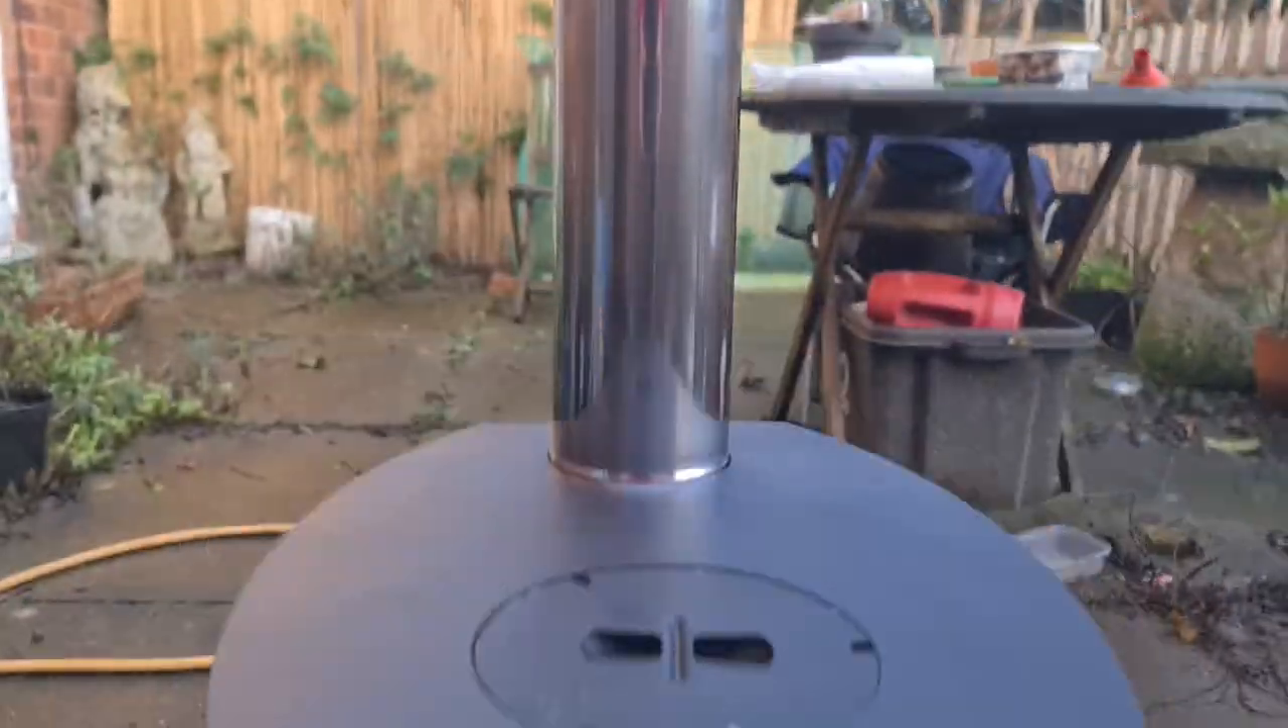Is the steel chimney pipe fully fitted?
Yes.